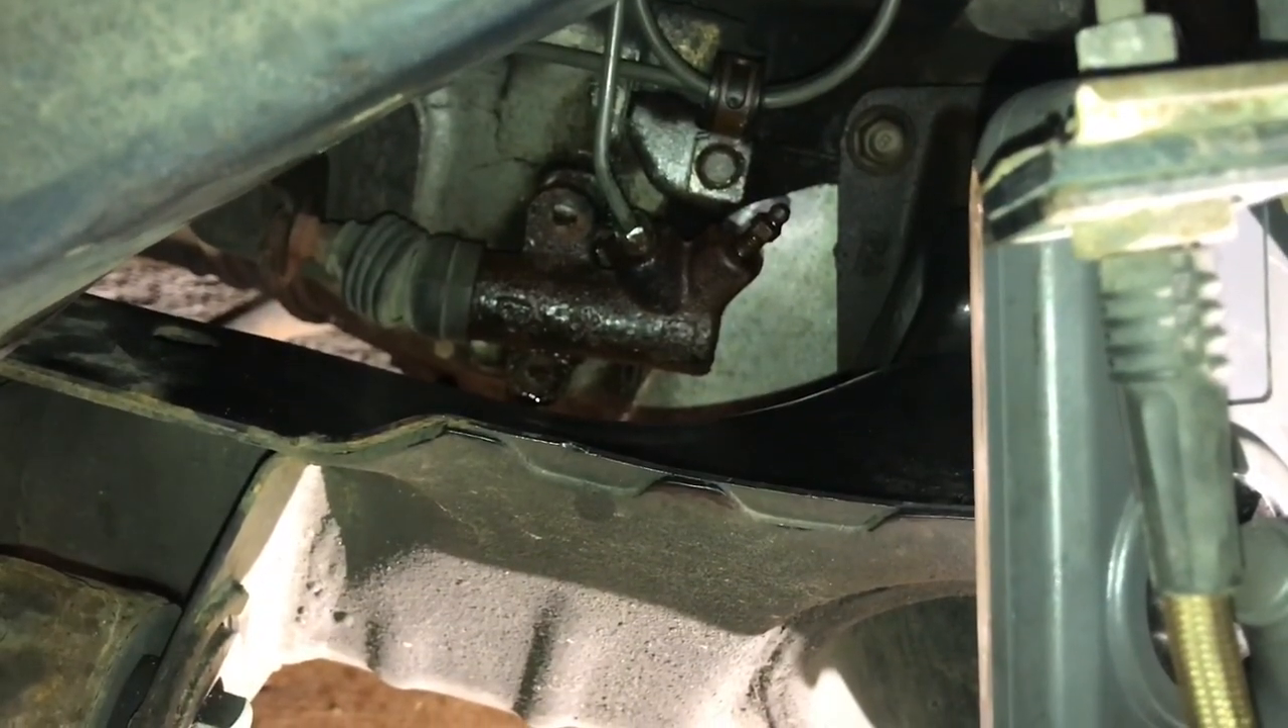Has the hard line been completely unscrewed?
No.